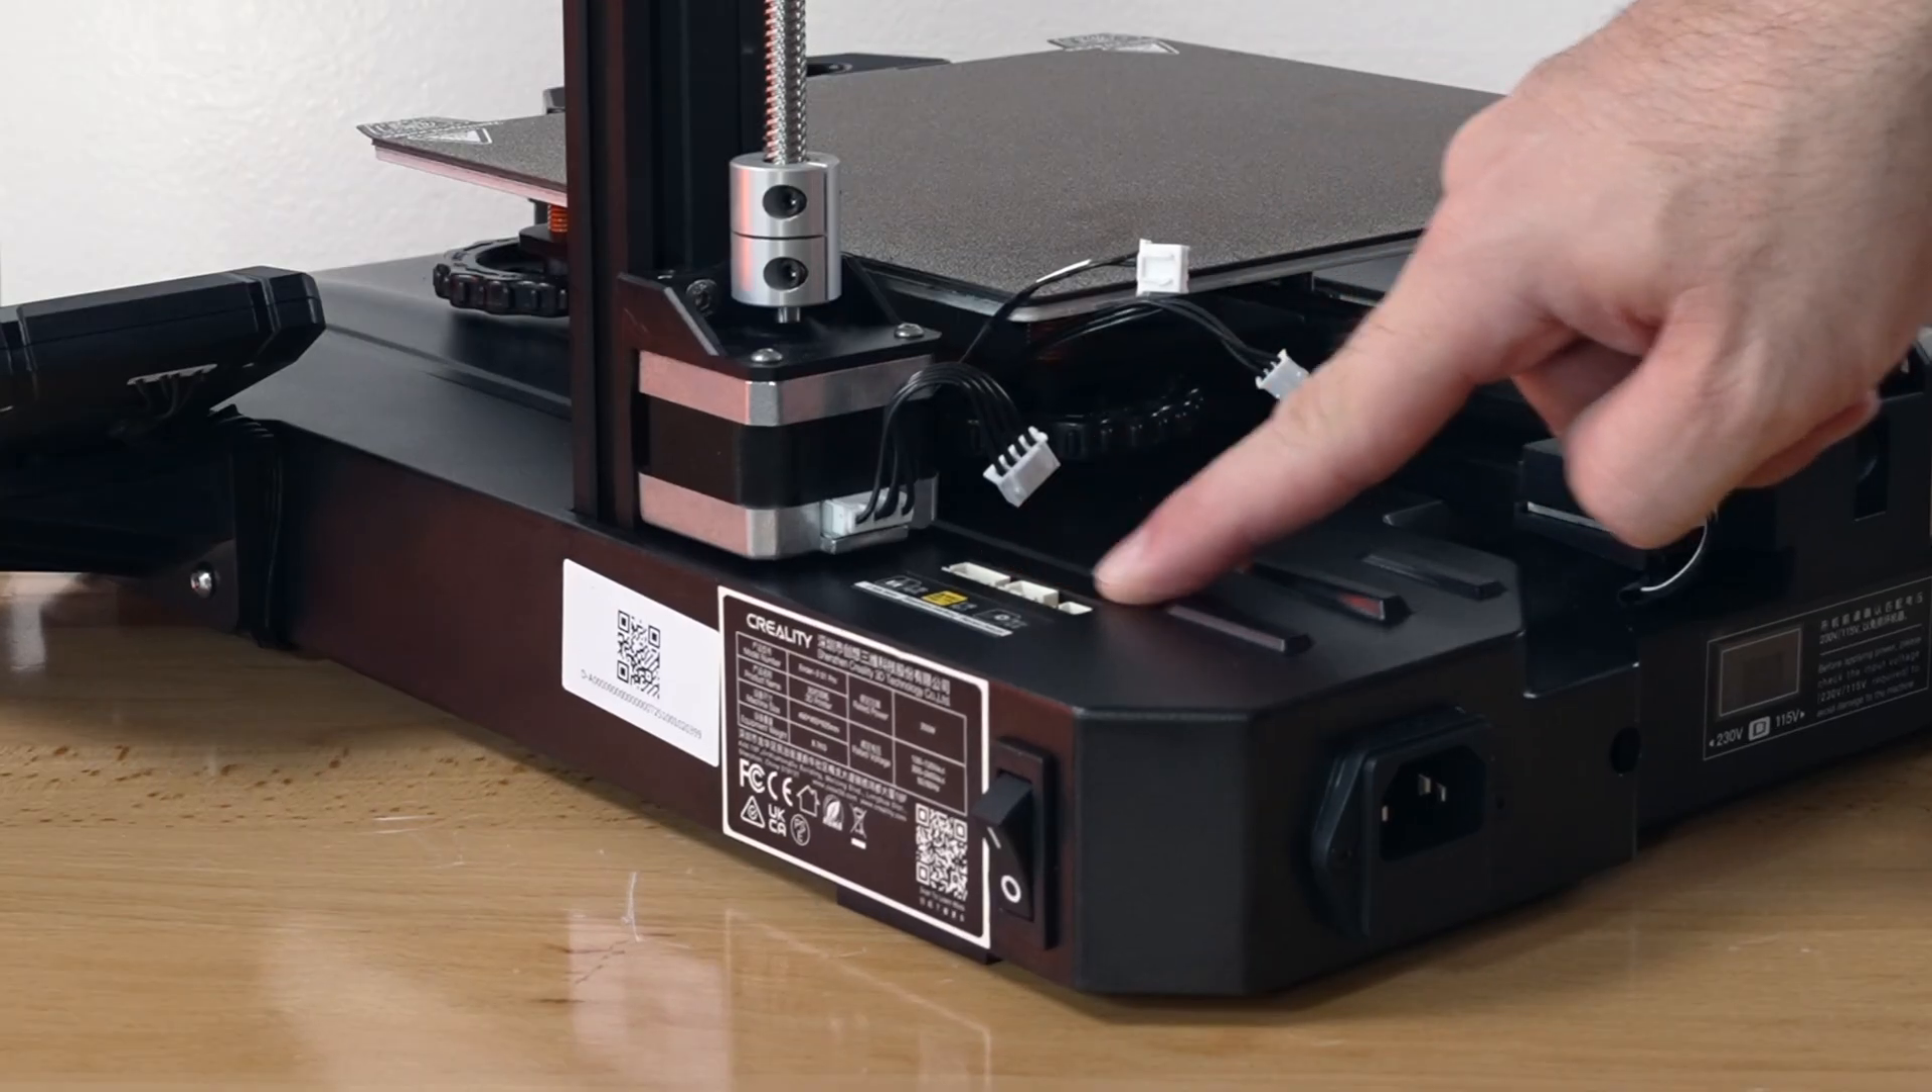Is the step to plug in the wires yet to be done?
Yes.